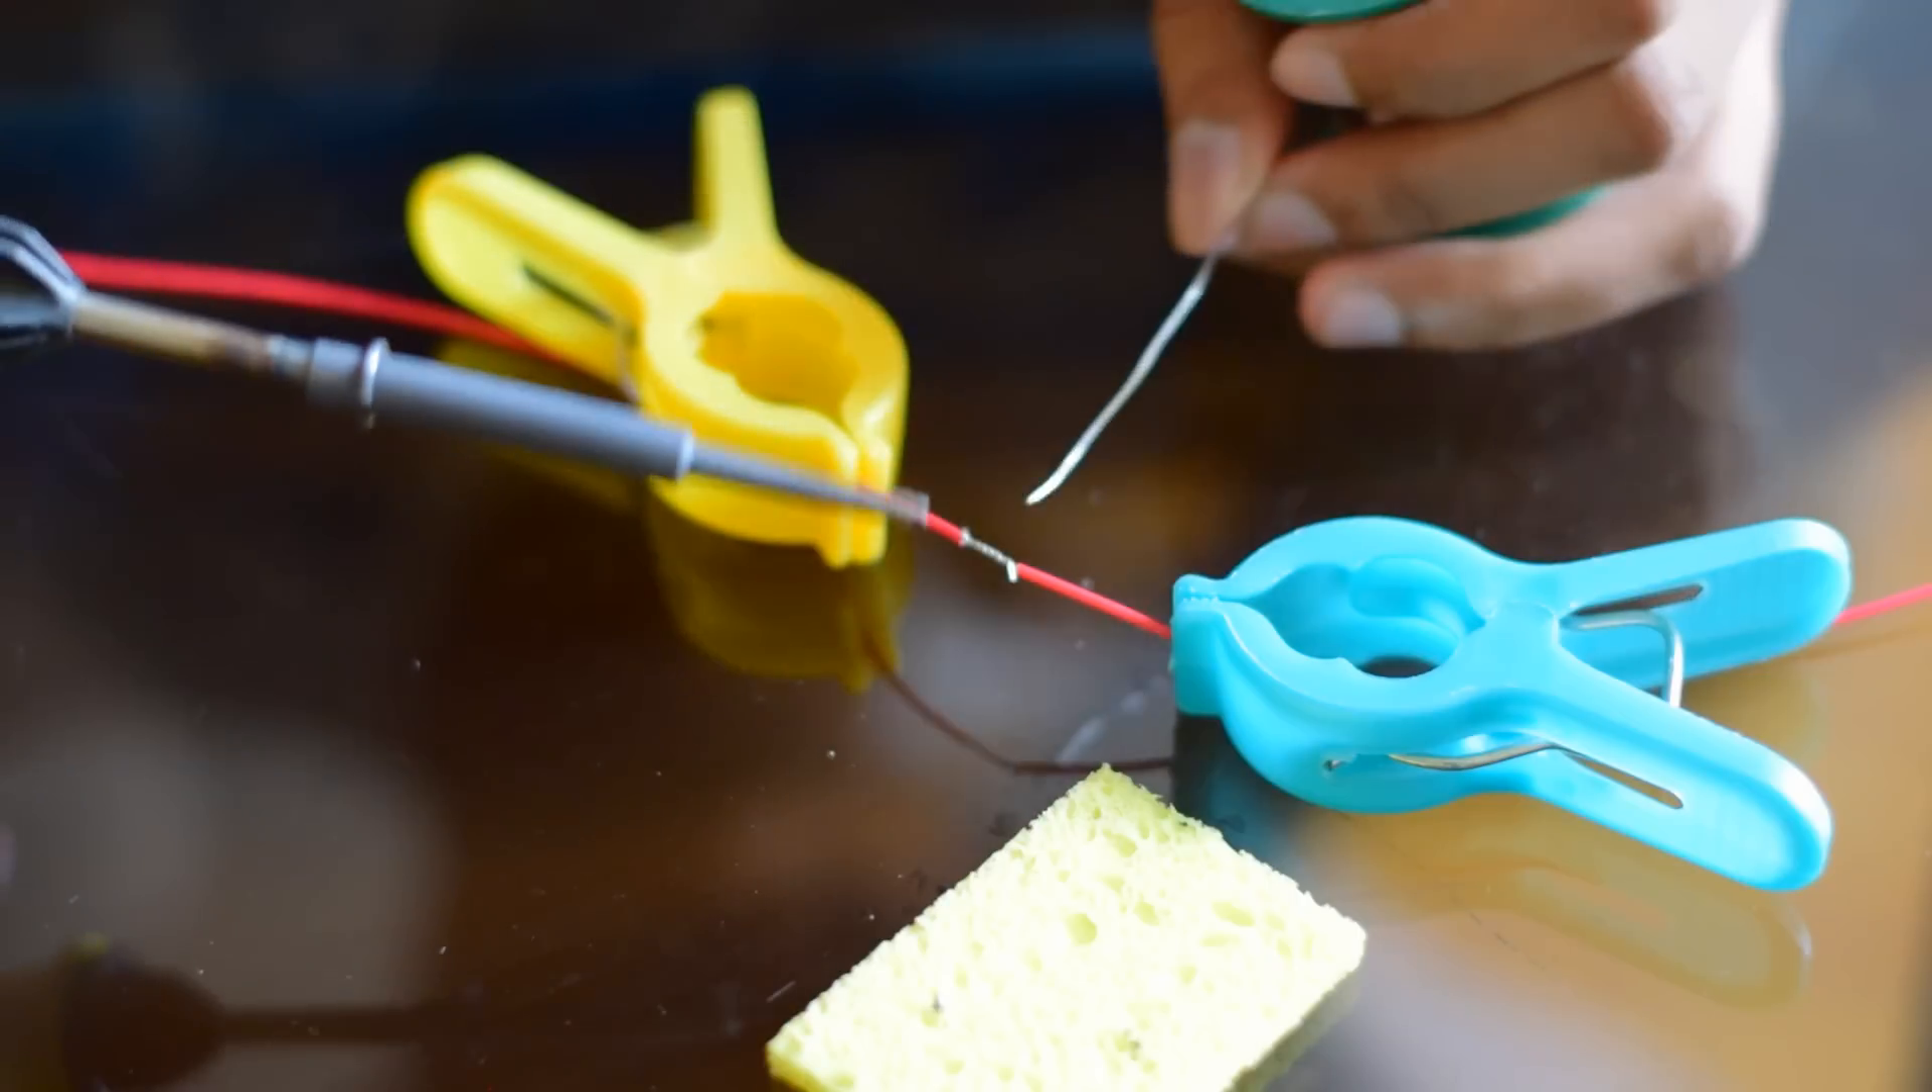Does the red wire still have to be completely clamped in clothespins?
No.